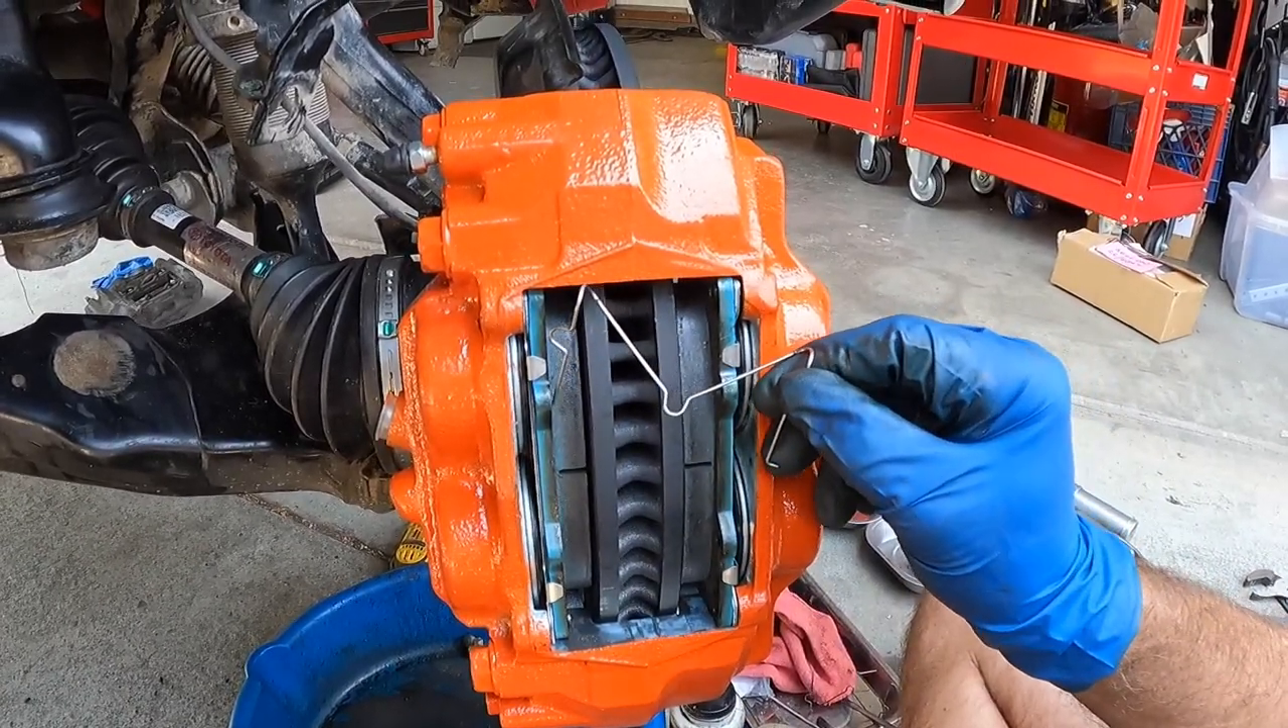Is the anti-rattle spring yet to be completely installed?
Yes.